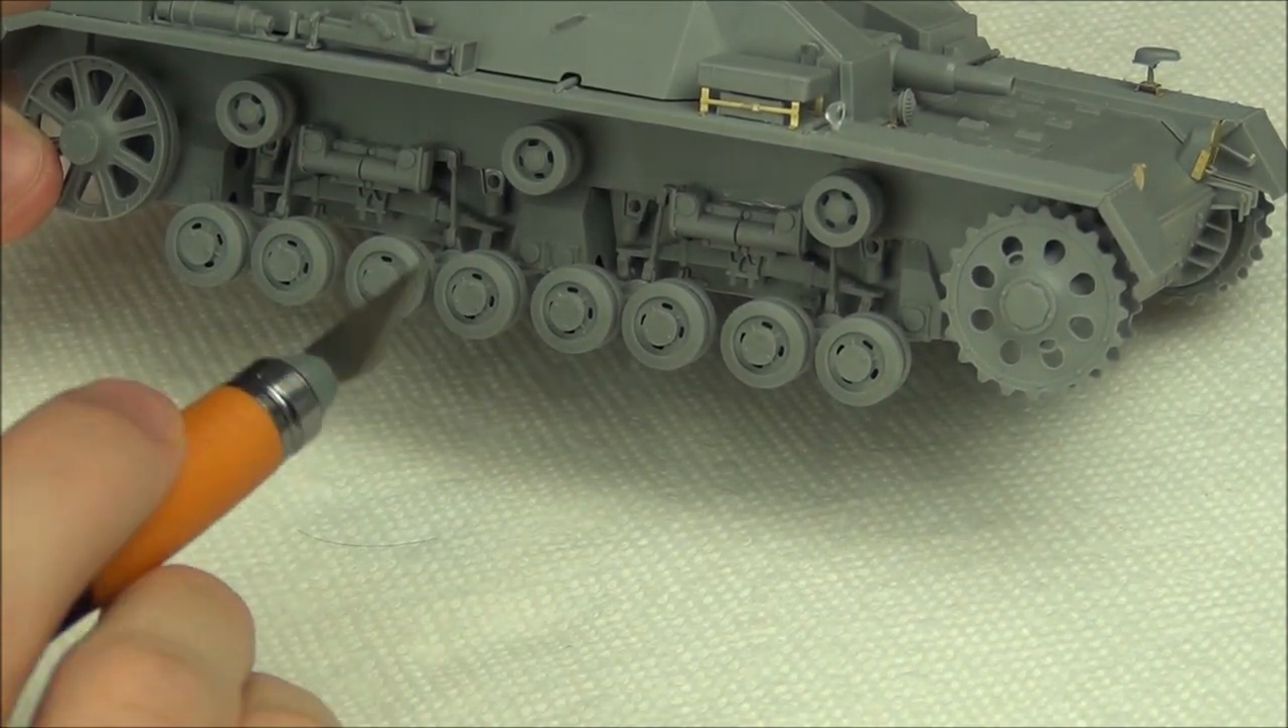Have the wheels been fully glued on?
Yes.